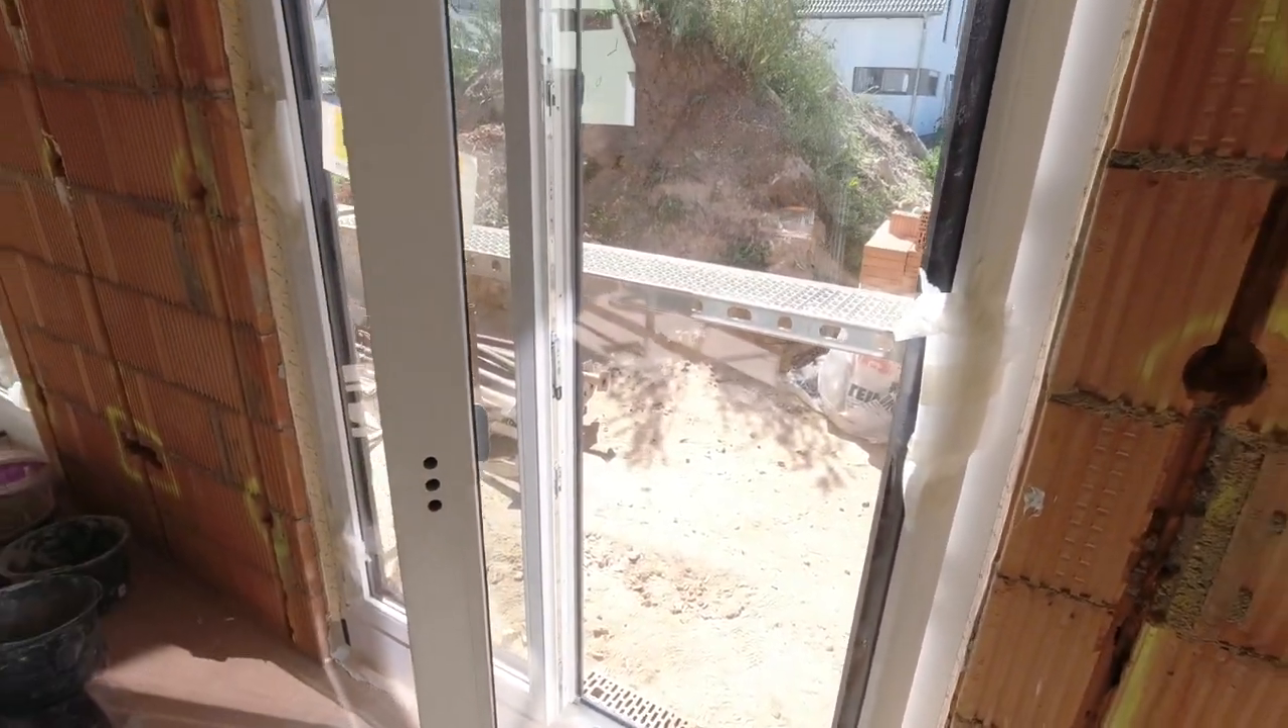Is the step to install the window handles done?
No.